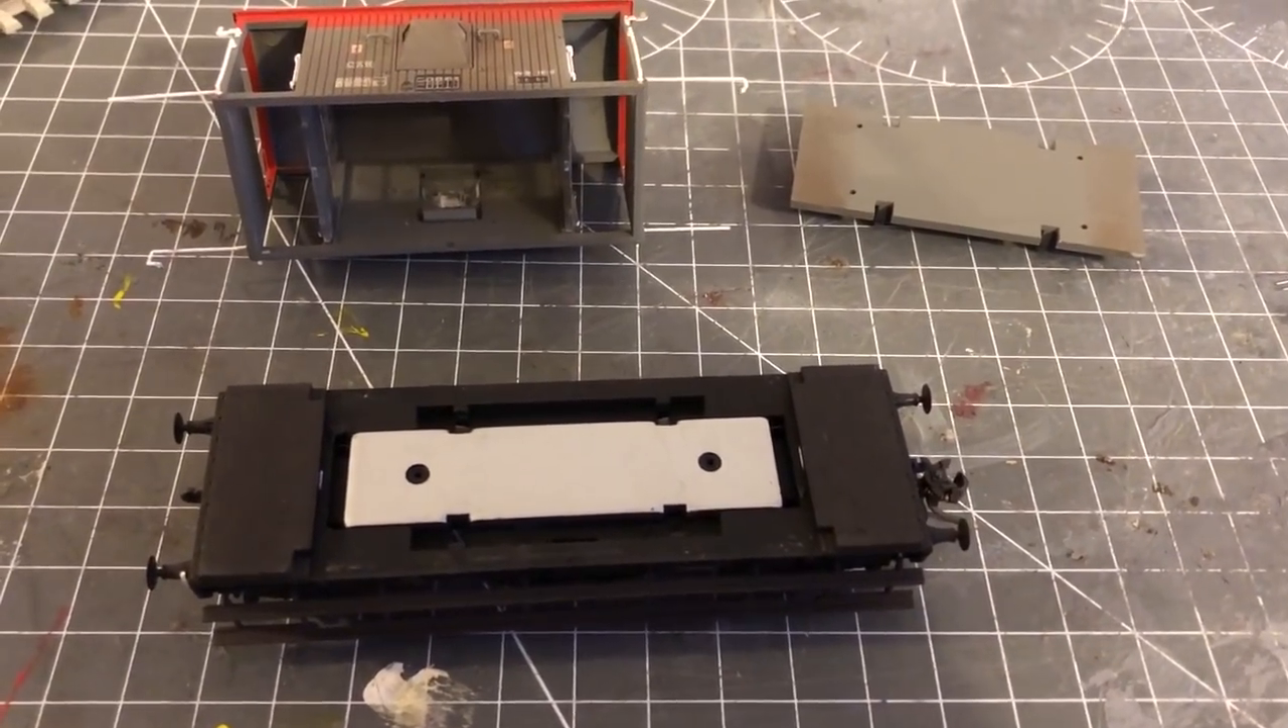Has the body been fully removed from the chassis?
Yes.